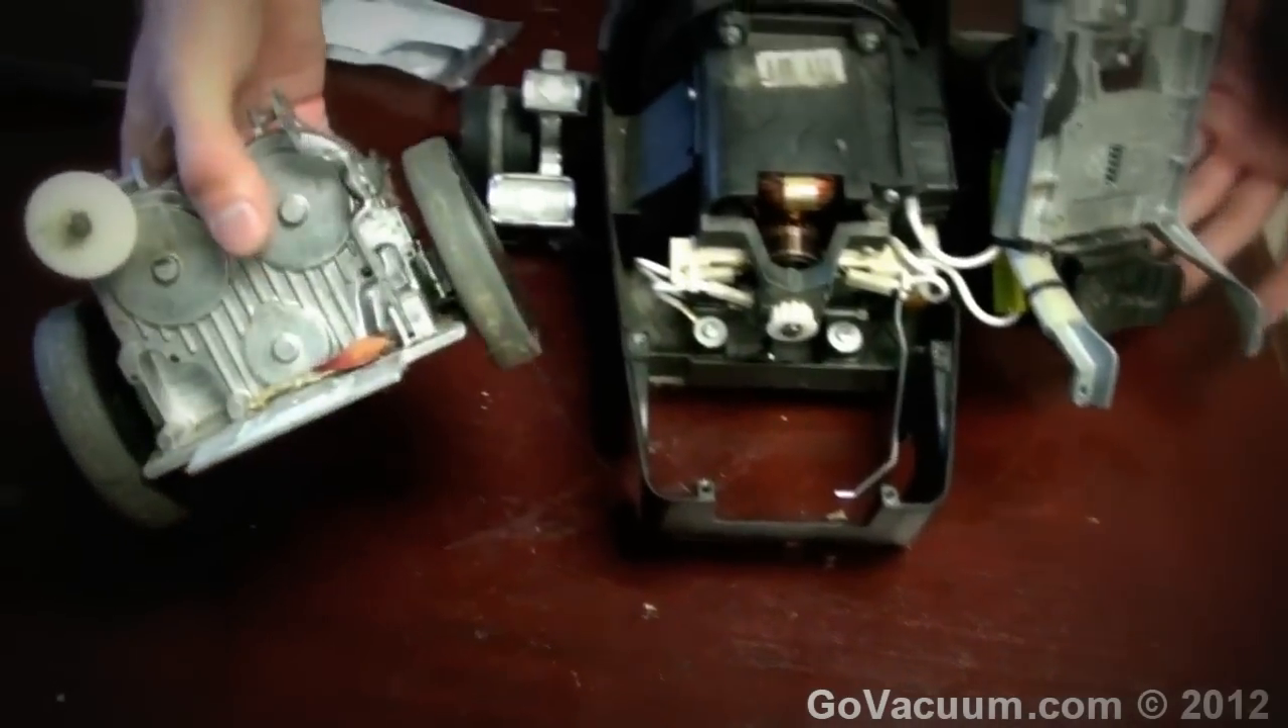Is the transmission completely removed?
Yes.